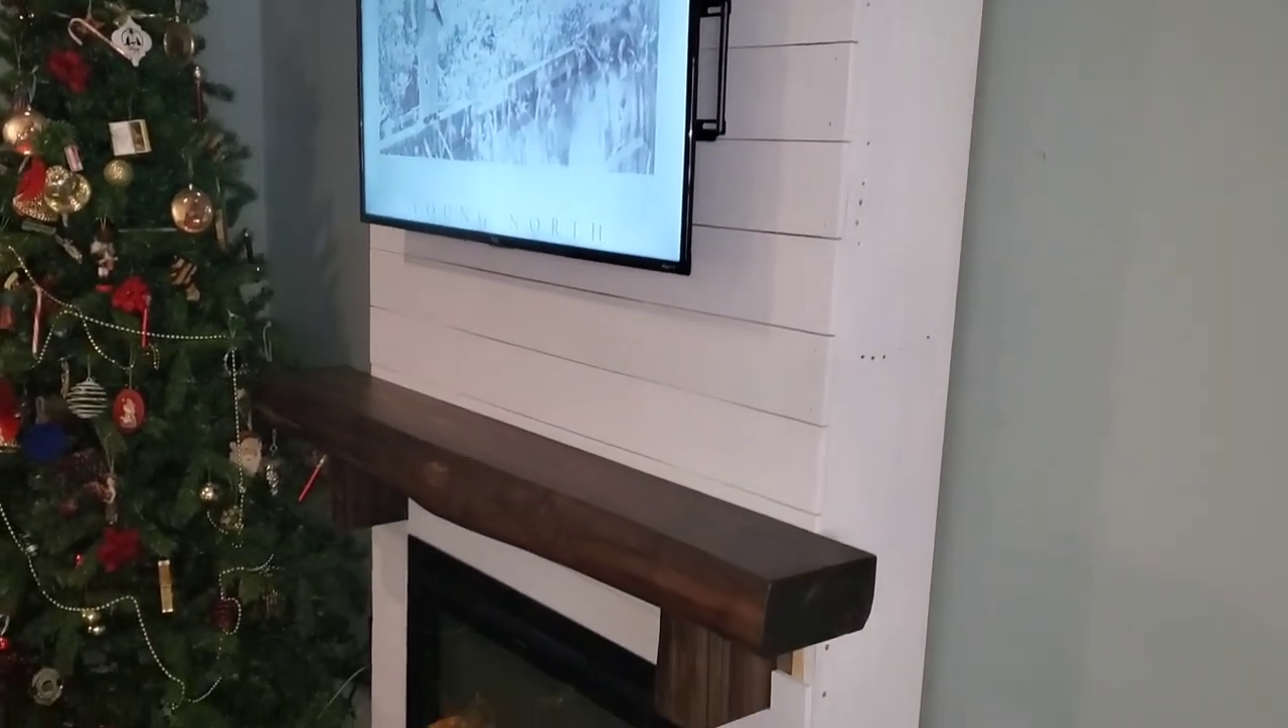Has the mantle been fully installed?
Yes.